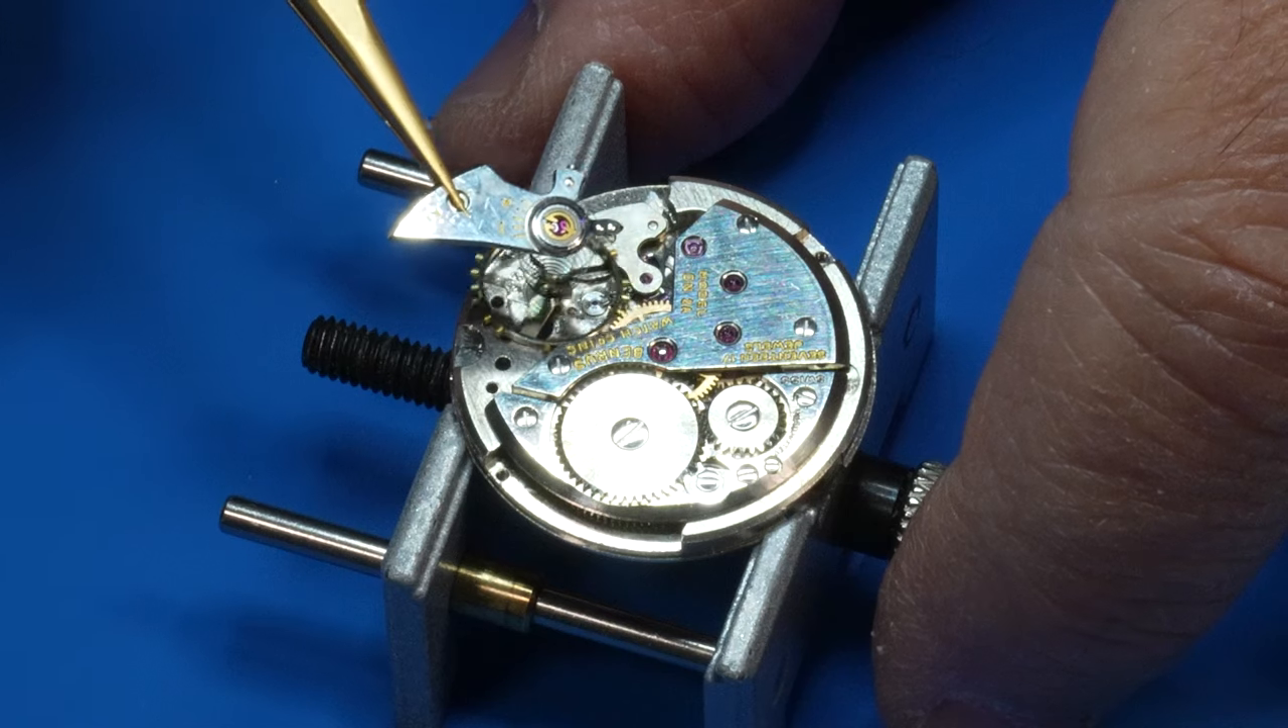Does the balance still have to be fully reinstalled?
Yes.